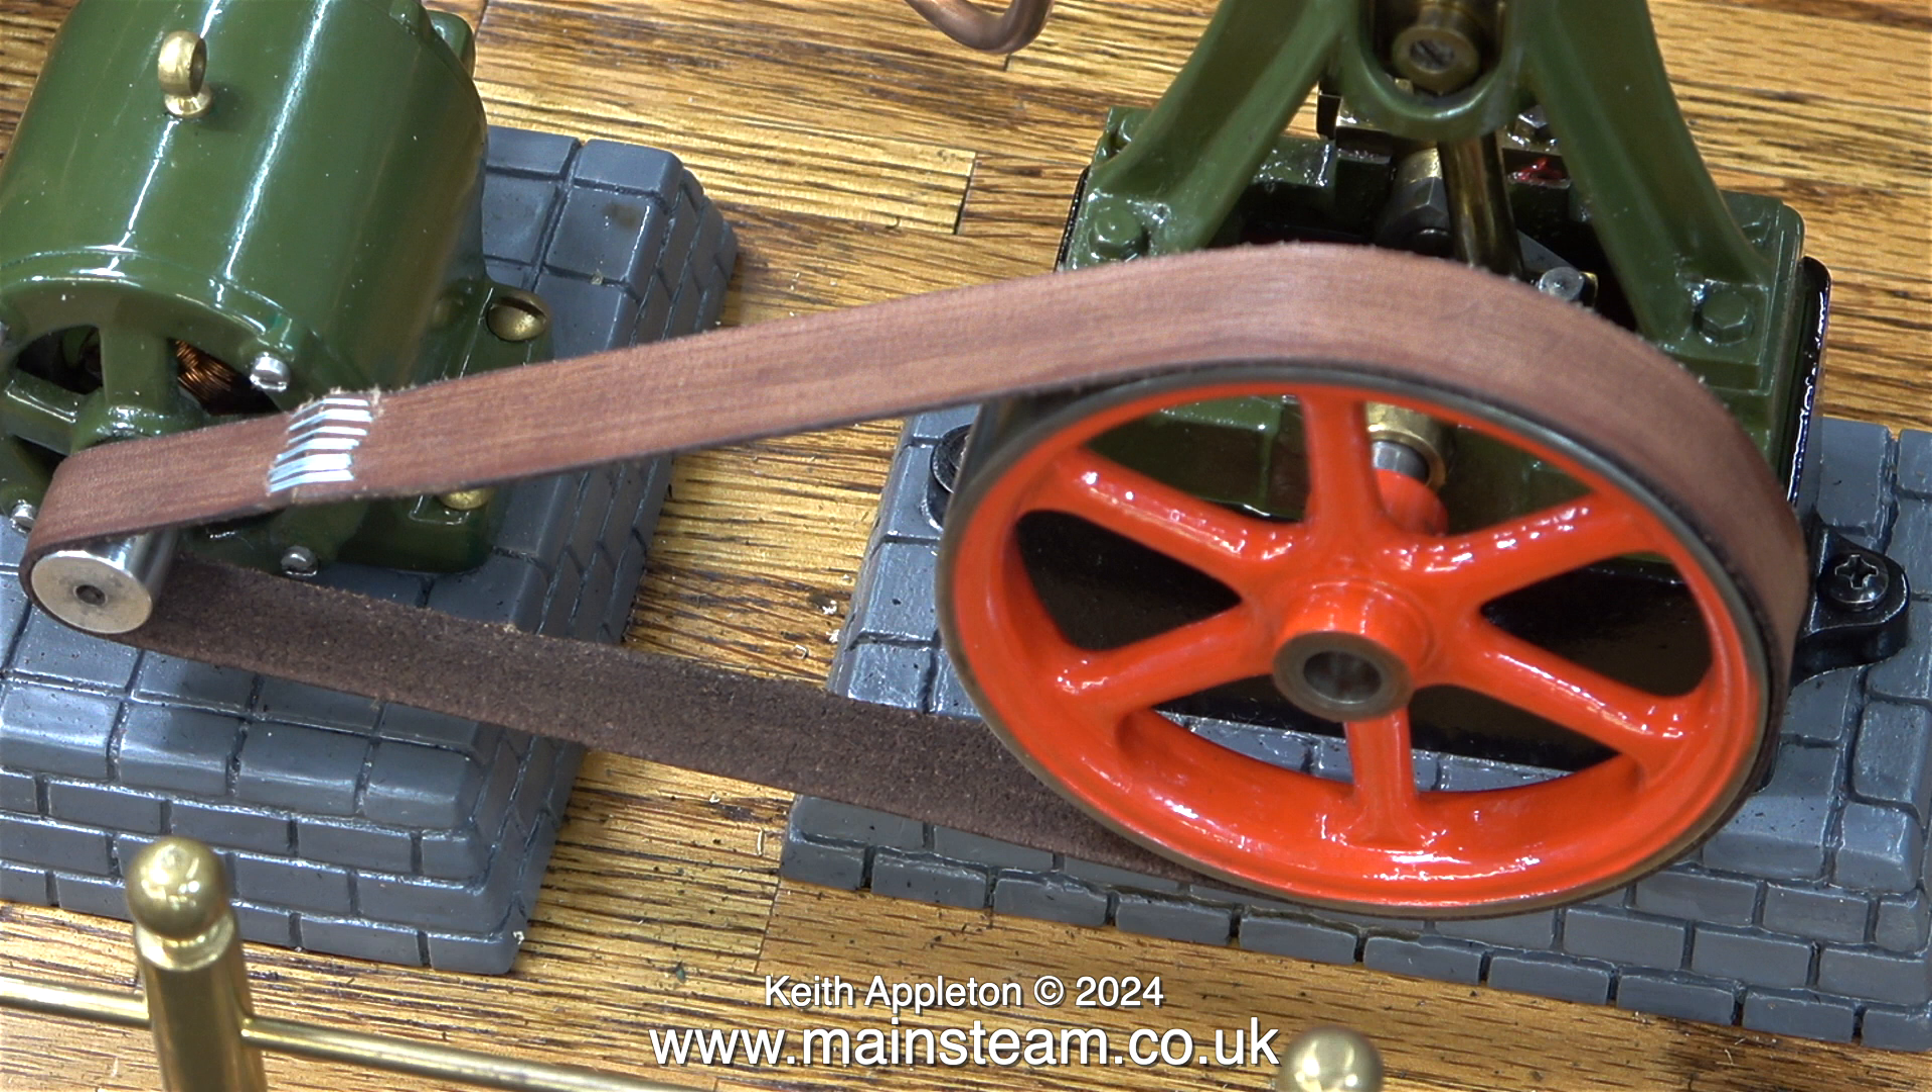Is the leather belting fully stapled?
Yes.